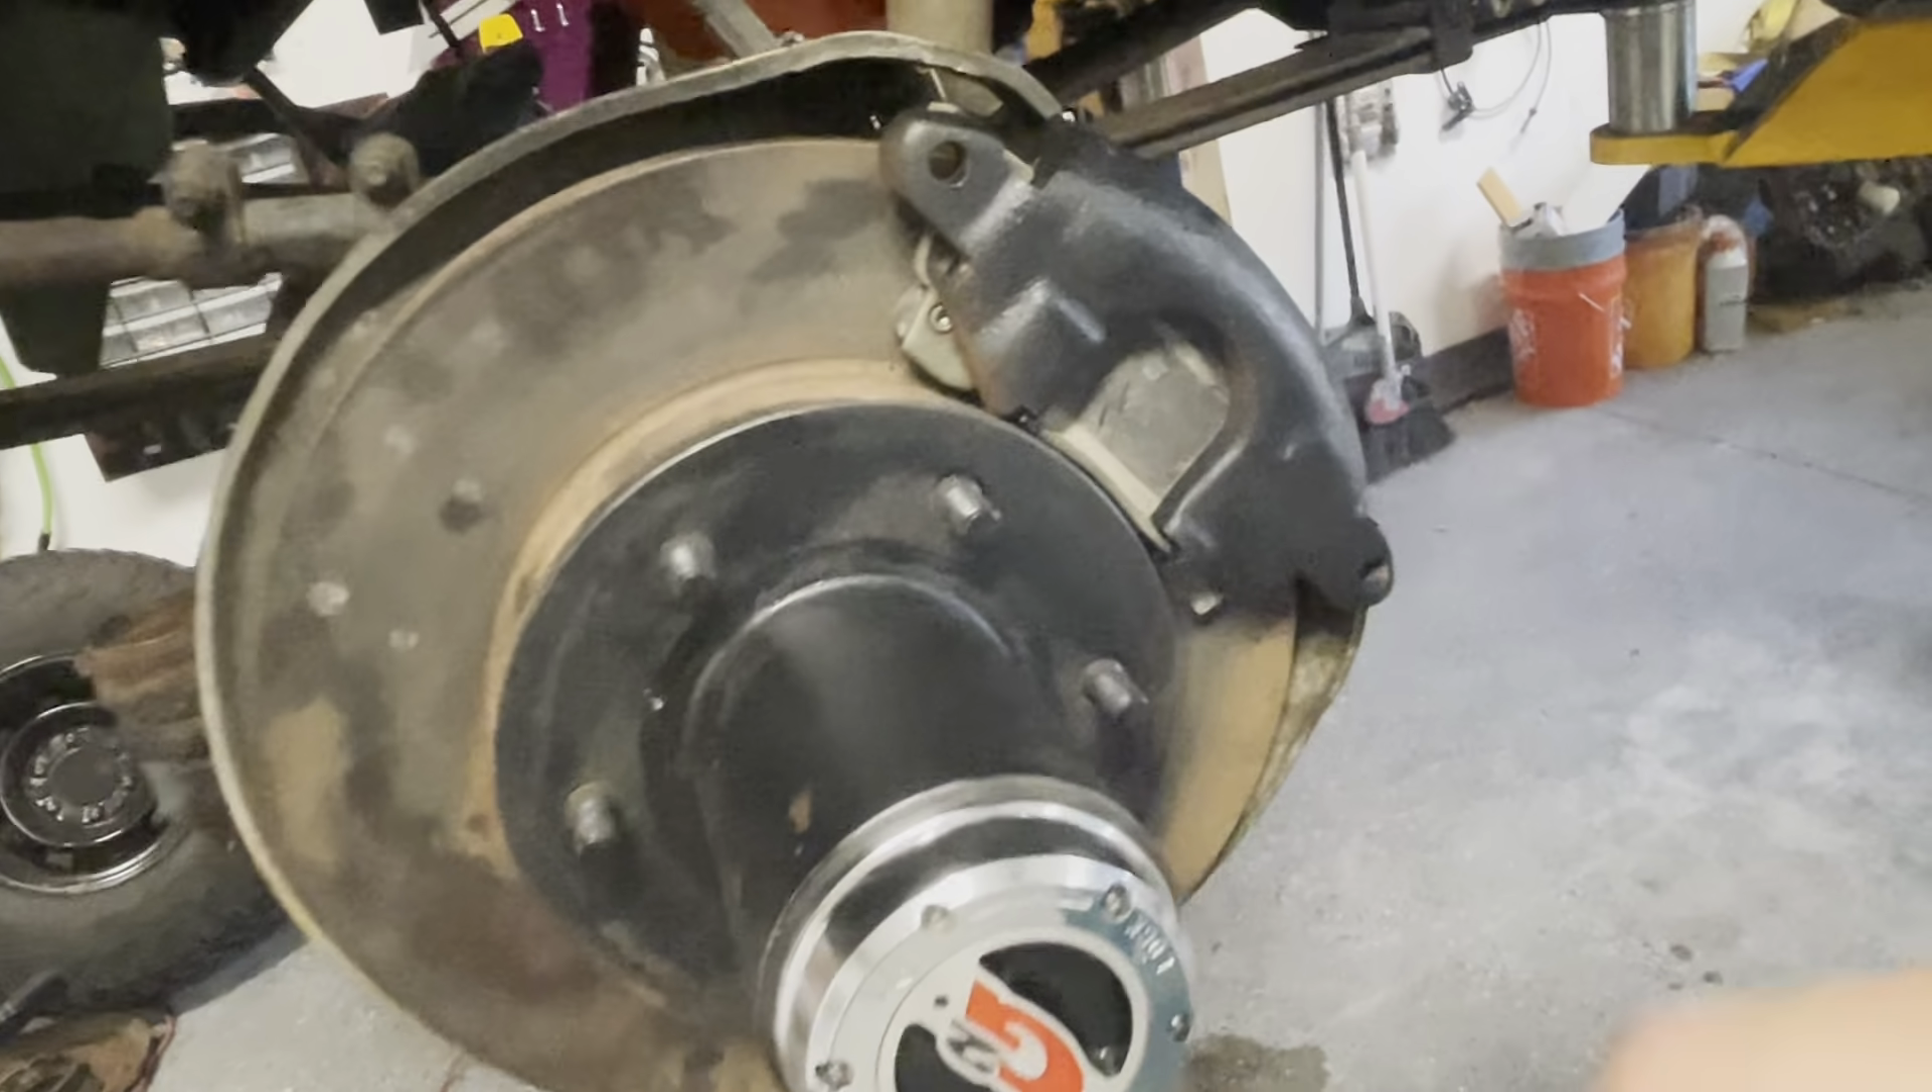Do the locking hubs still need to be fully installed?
No.